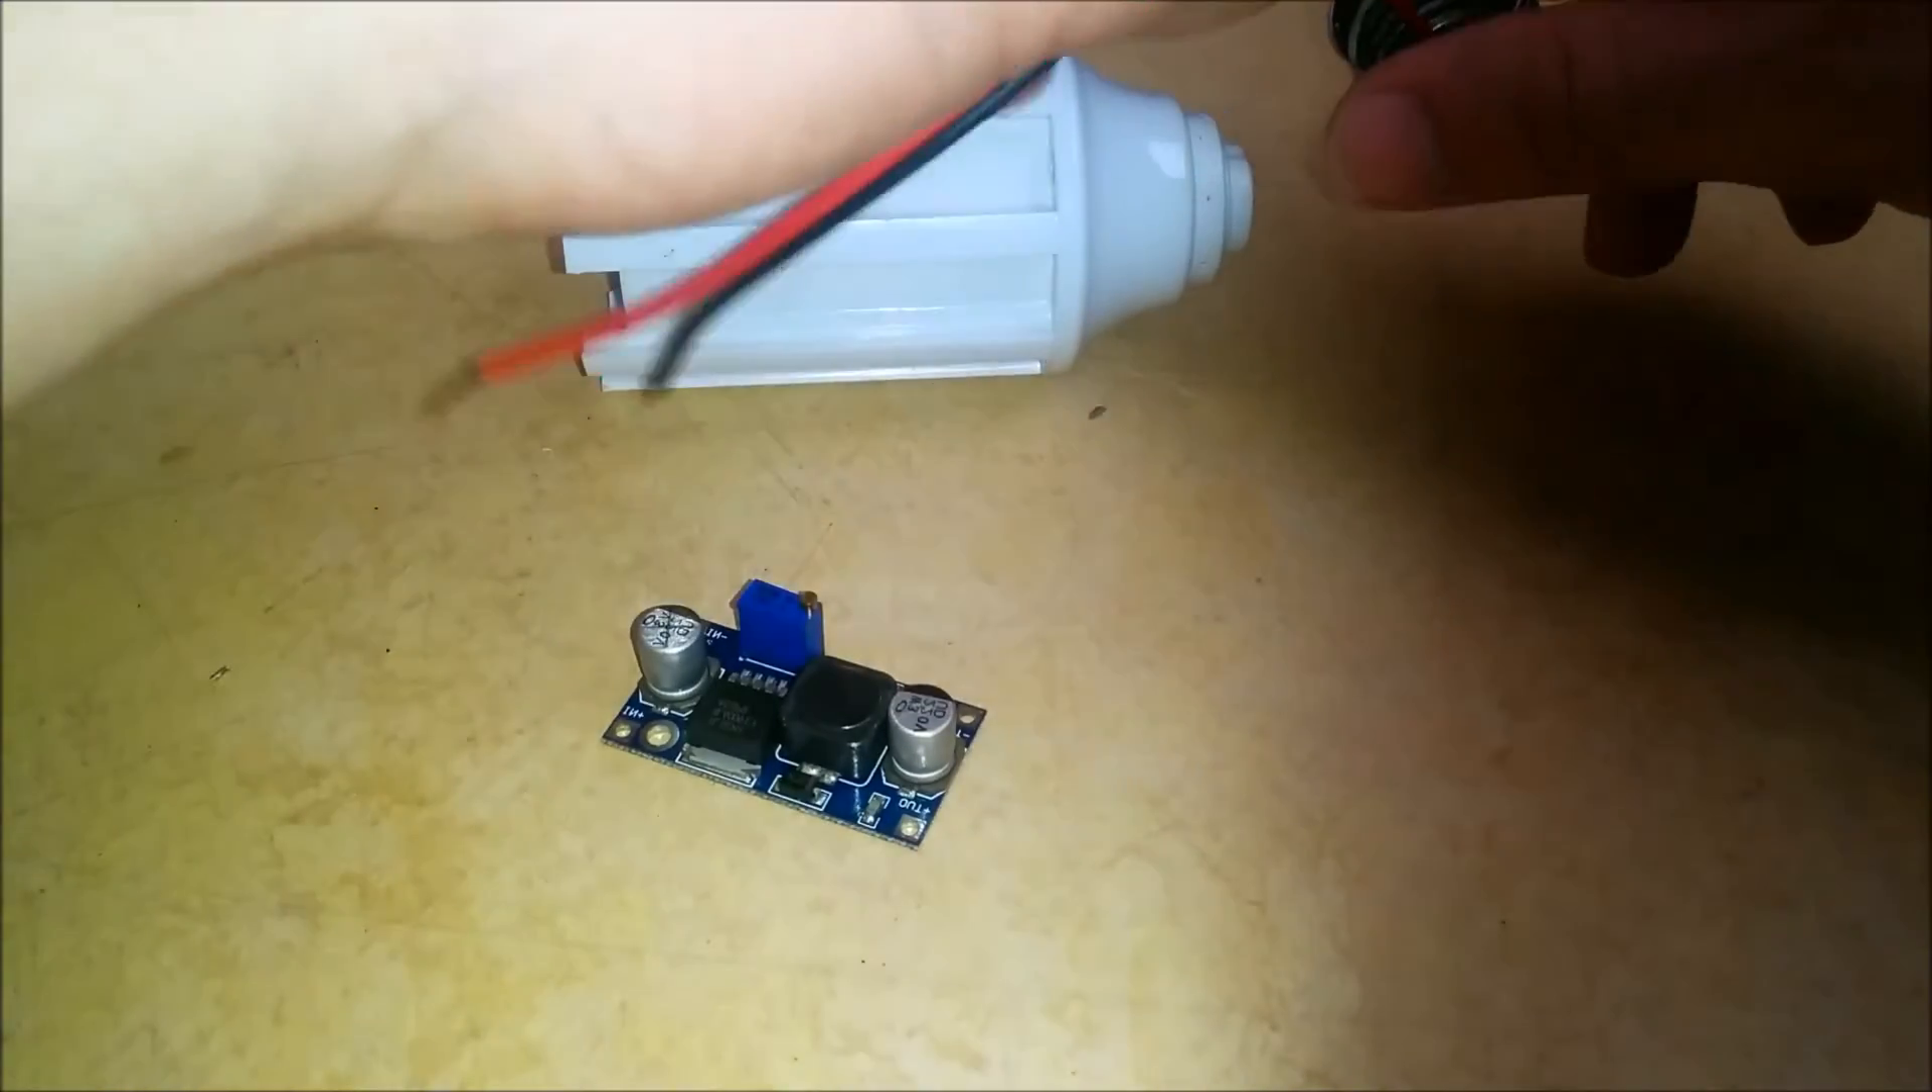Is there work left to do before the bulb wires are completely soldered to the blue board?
Yes.